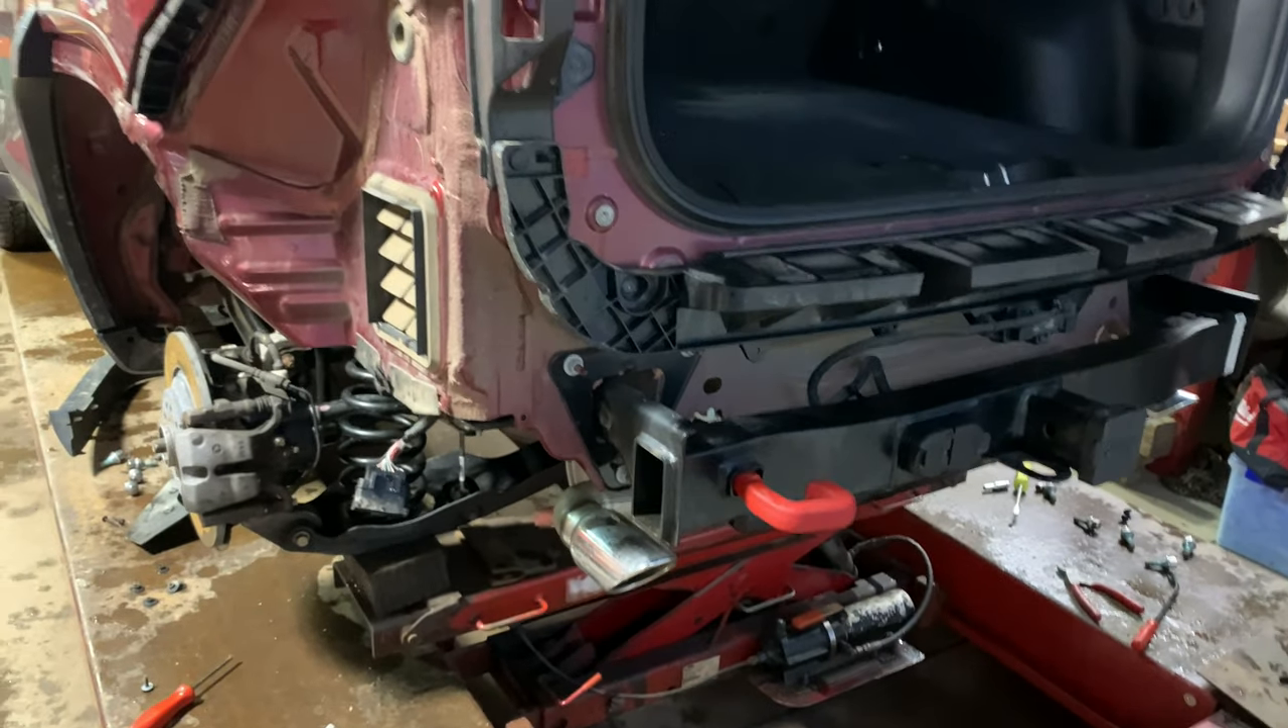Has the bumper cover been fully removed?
Yes.